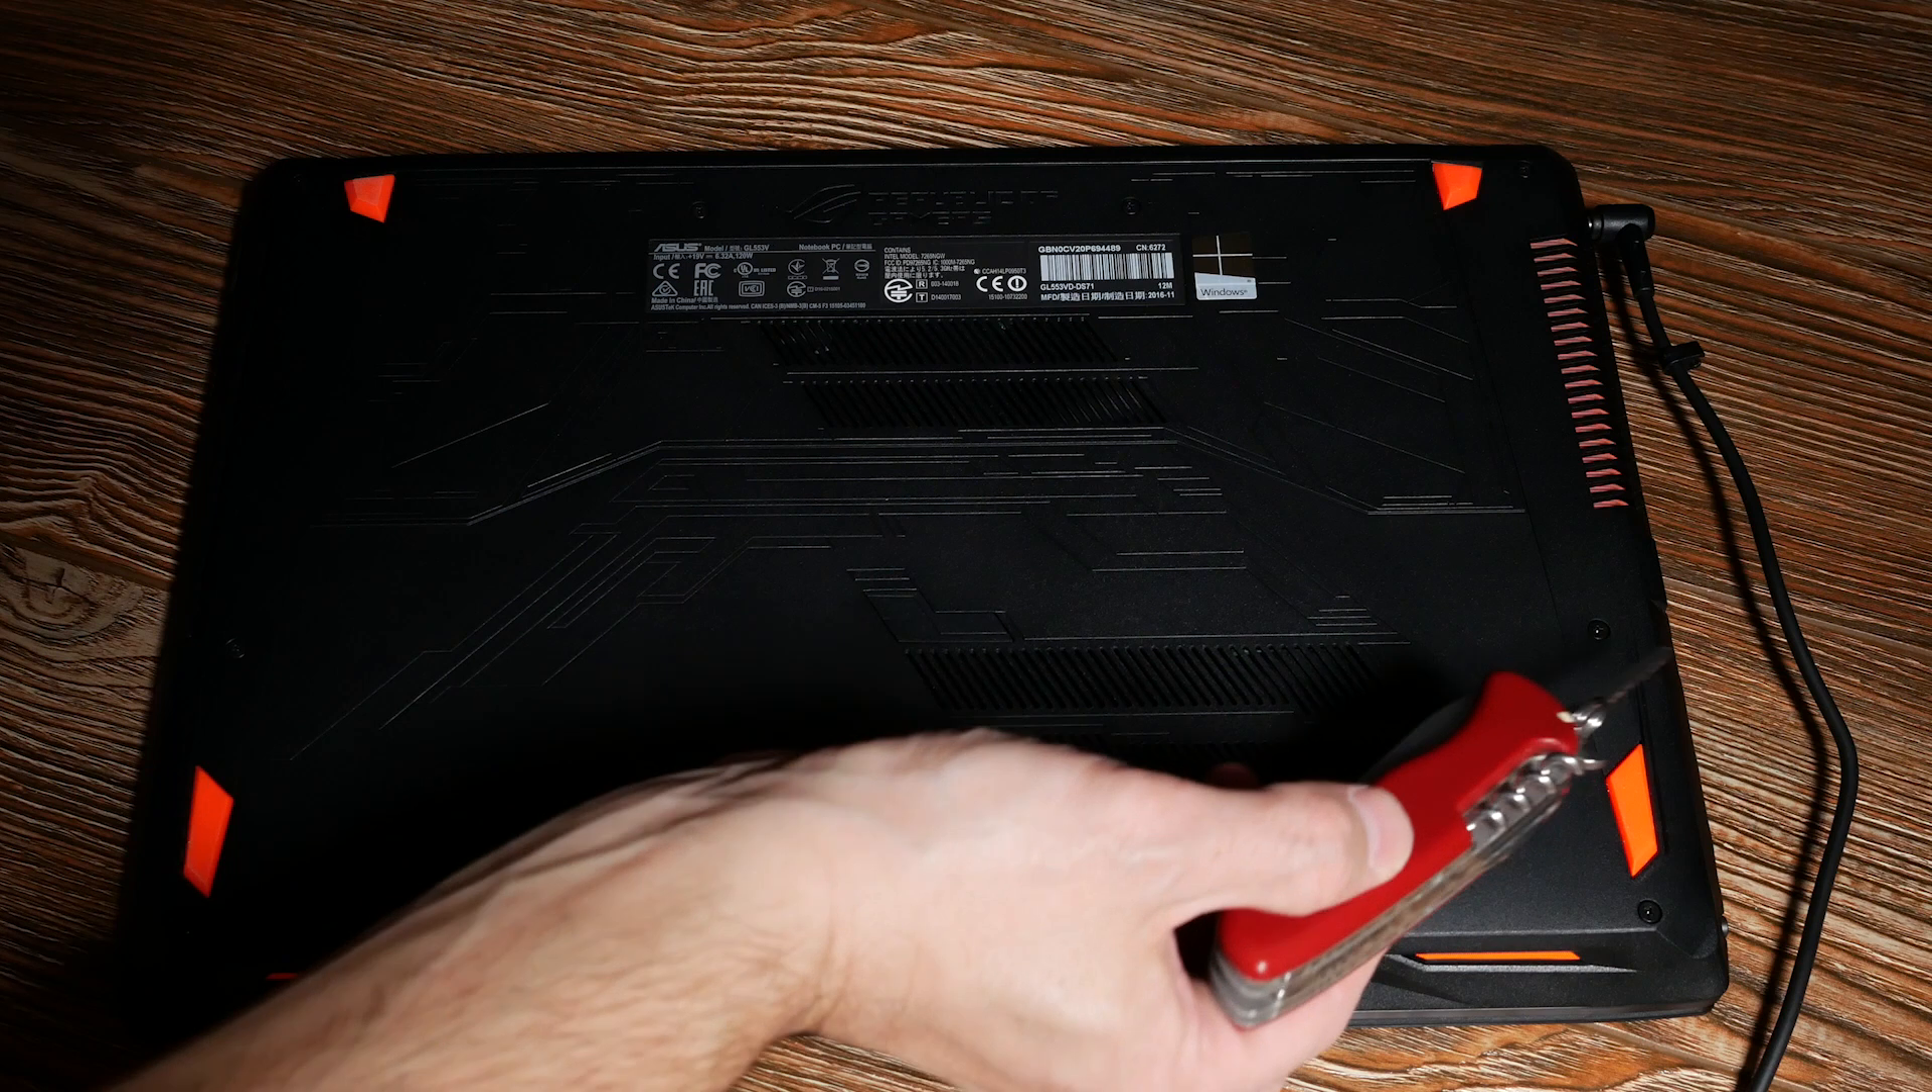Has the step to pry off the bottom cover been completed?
No.